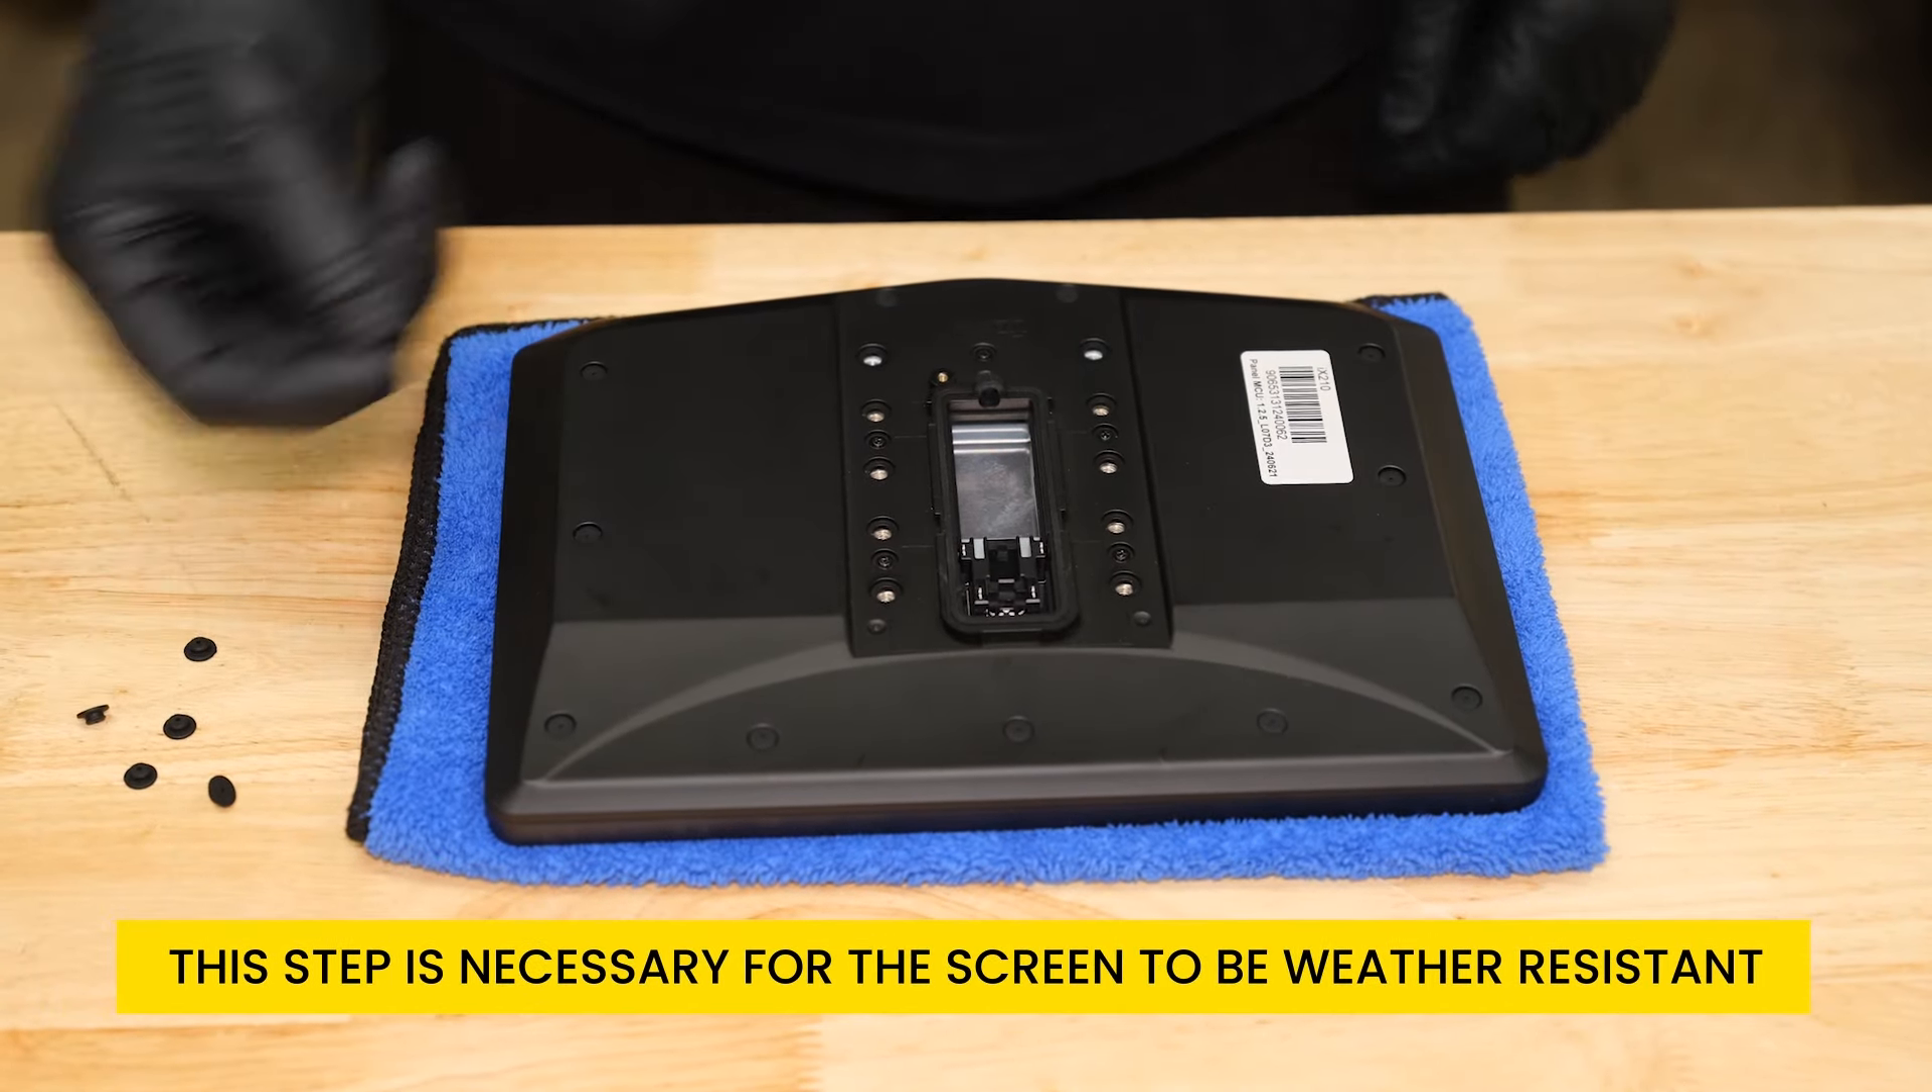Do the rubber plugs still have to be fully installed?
Yes.